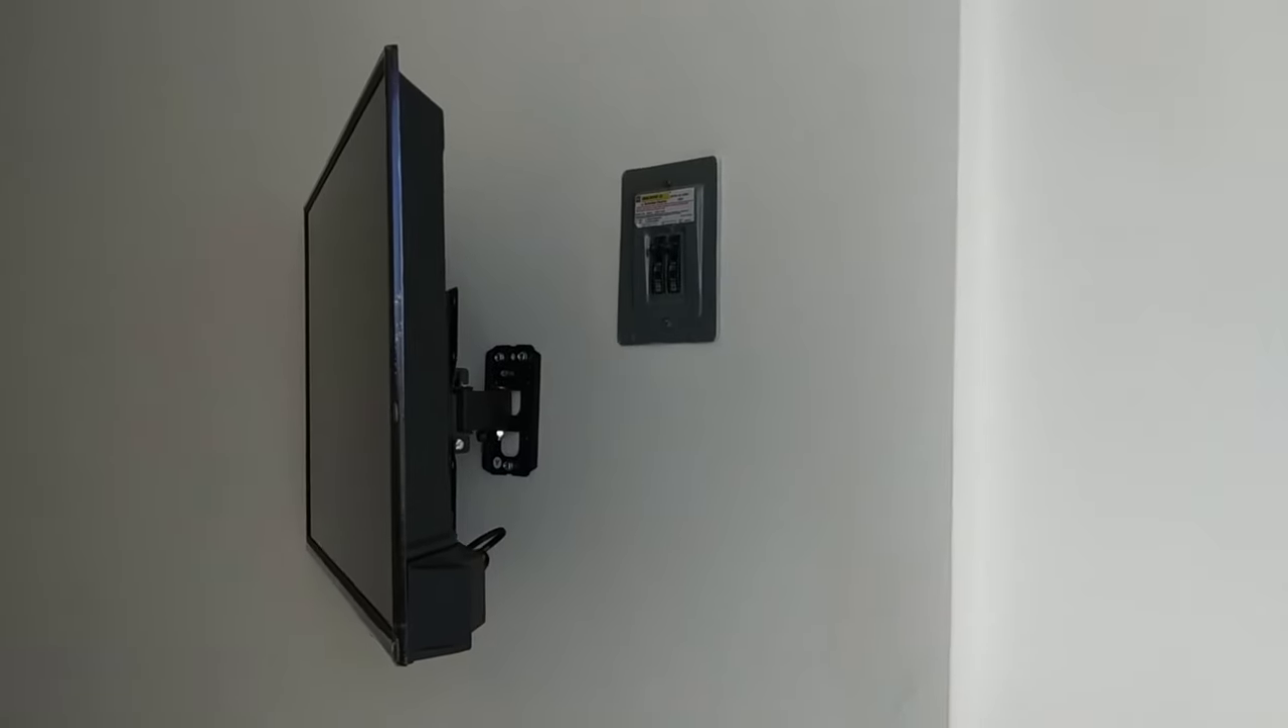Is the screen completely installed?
Yes.